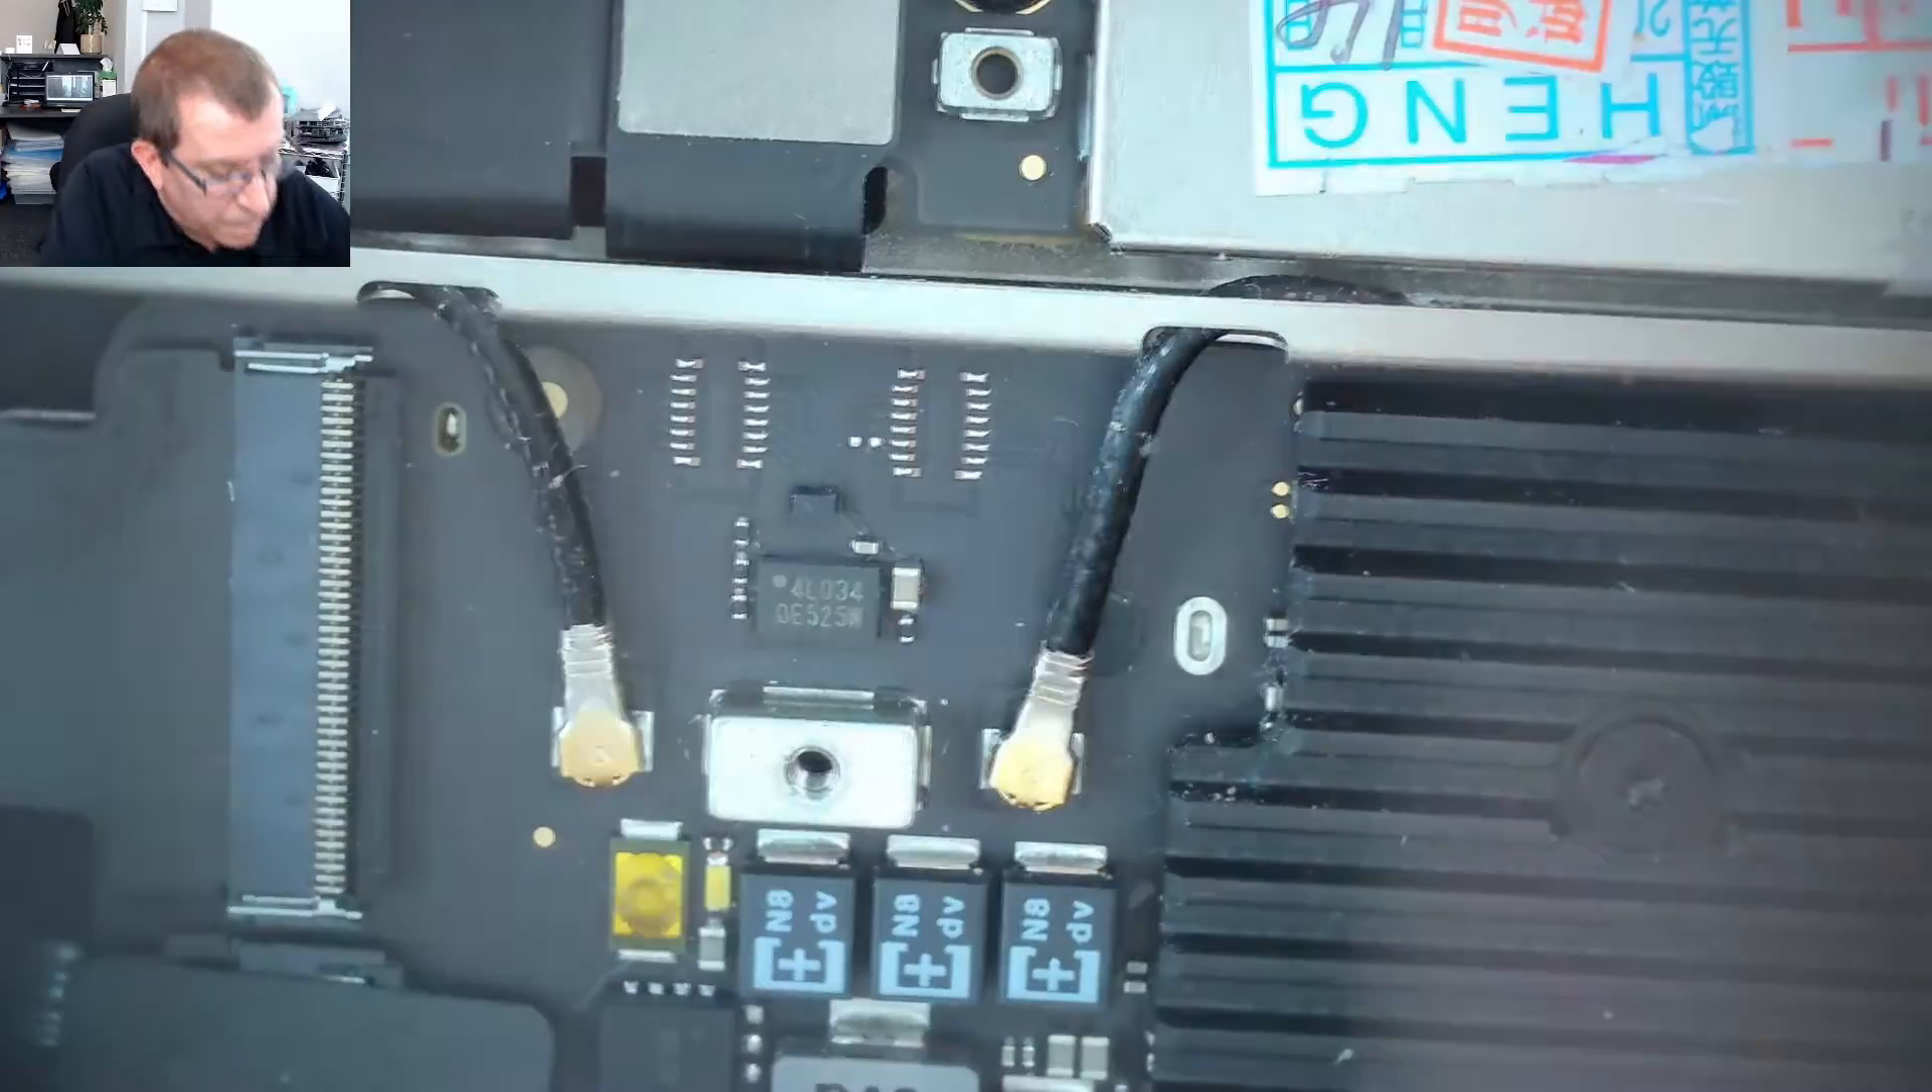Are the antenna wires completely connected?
Yes.